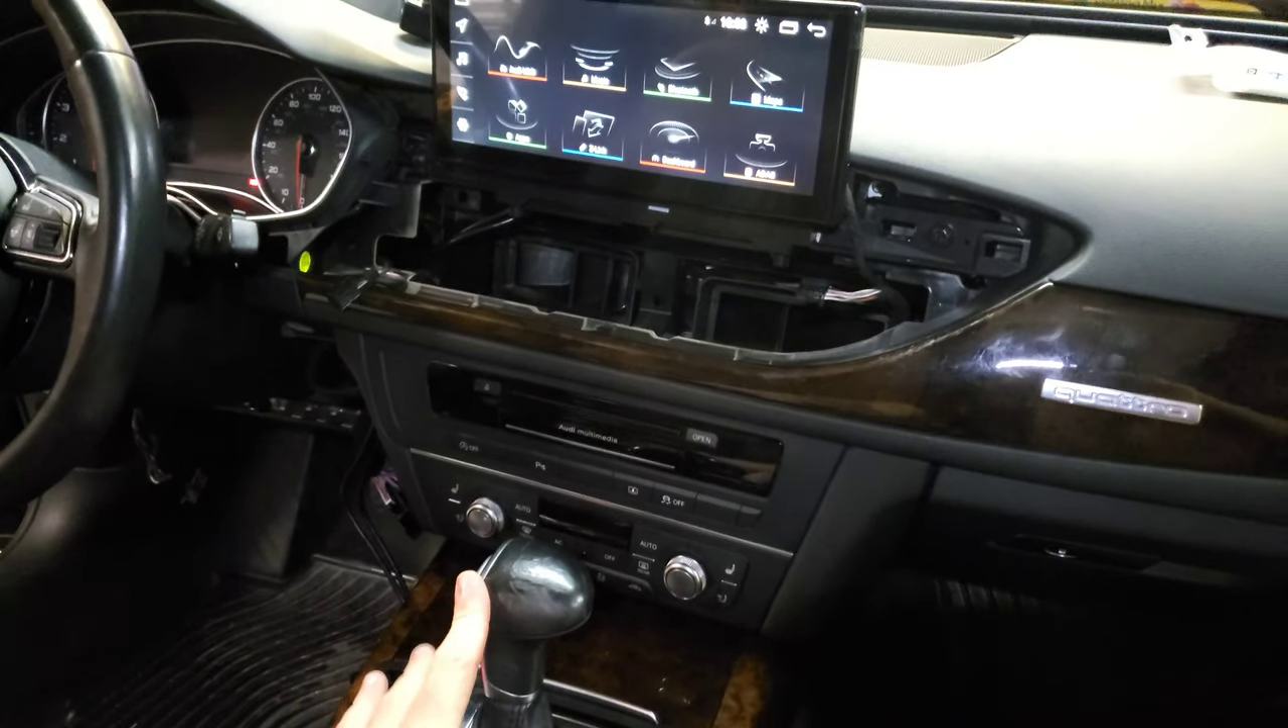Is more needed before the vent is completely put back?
Yes.